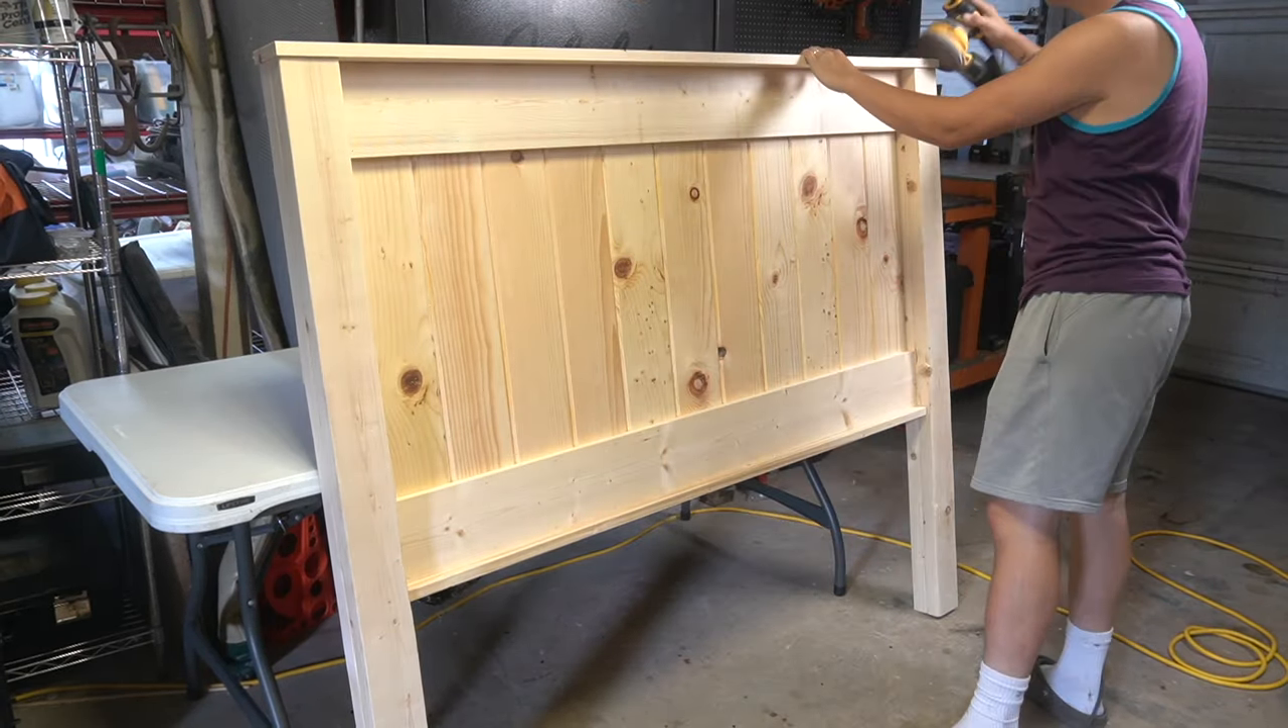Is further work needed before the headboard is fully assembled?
No.